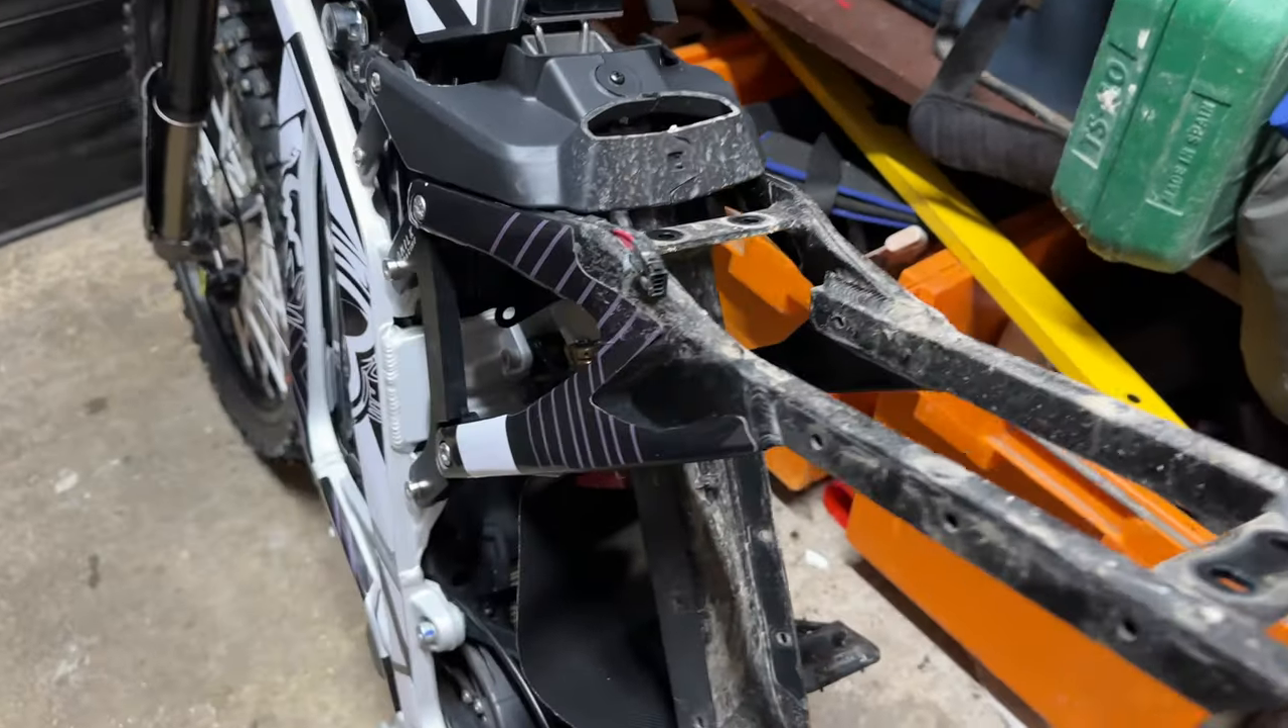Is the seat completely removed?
Yes.